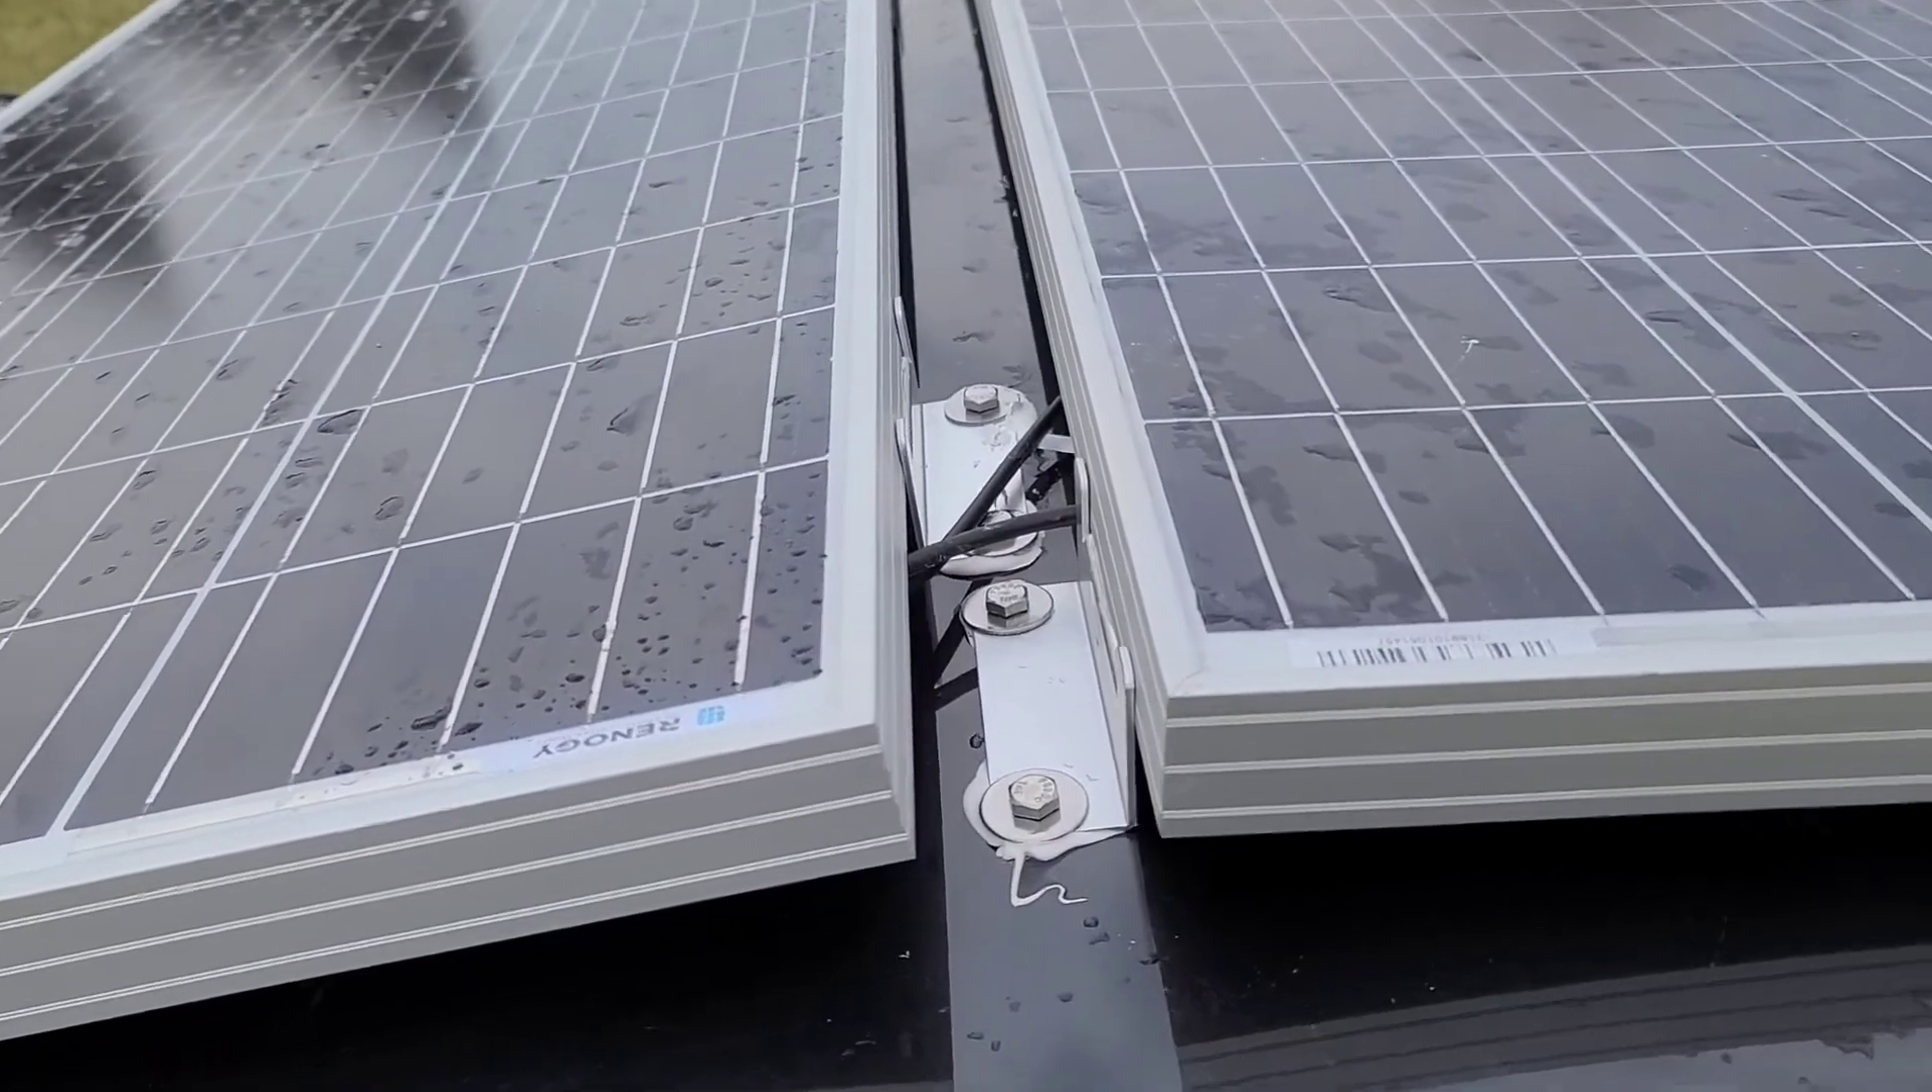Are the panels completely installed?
Yes.